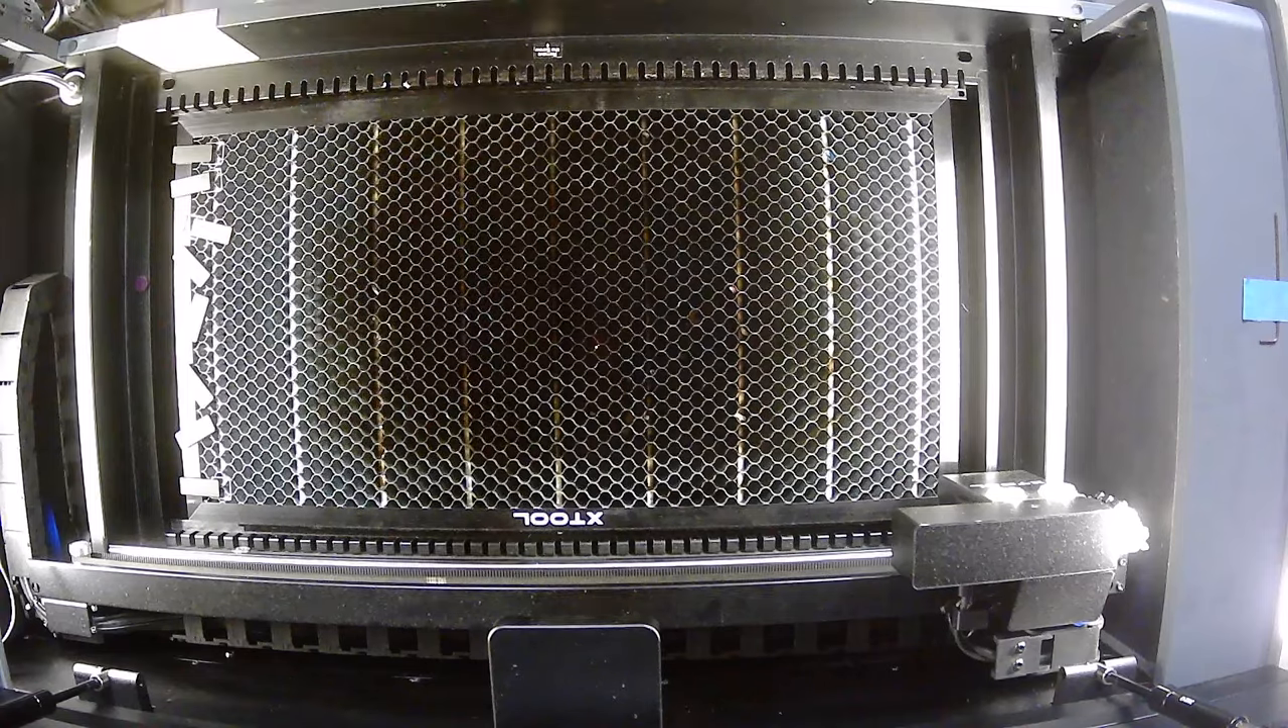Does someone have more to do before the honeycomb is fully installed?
No.